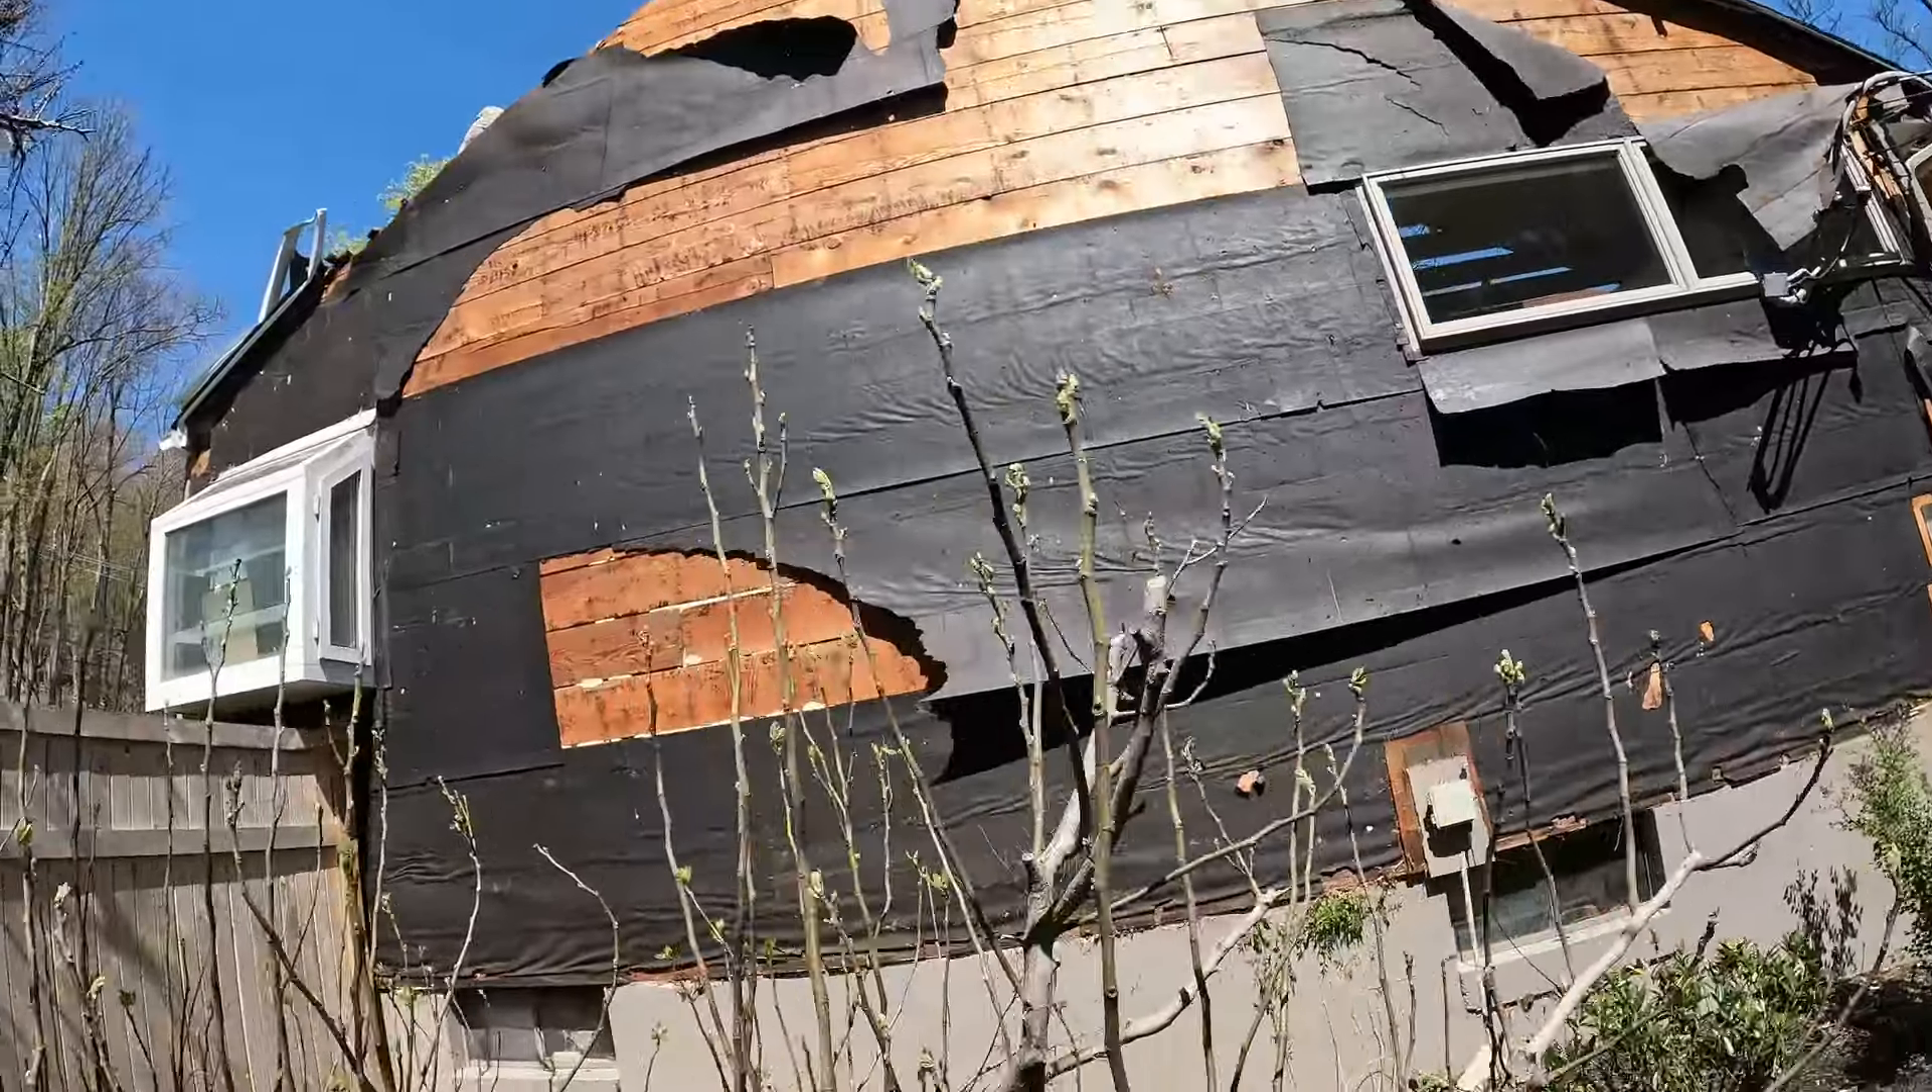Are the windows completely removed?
No.